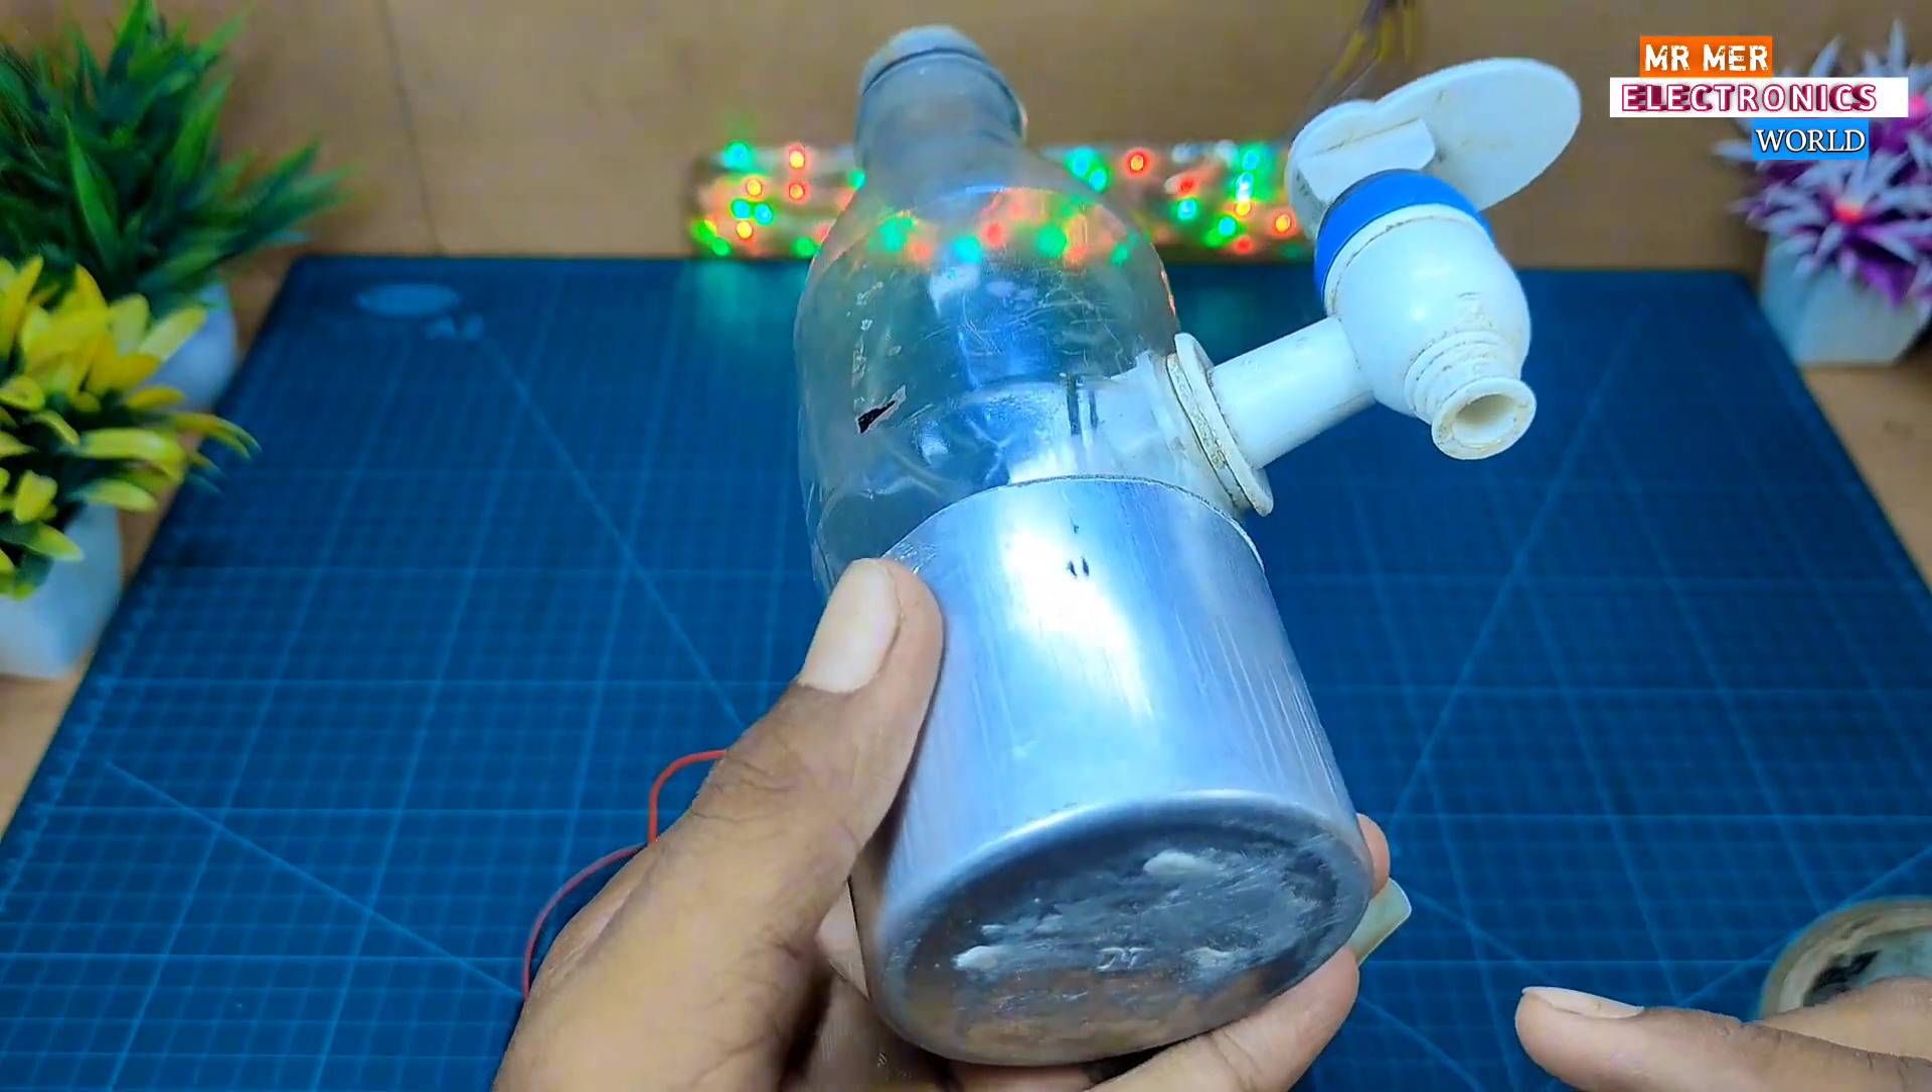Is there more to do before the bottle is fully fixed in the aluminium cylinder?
No.